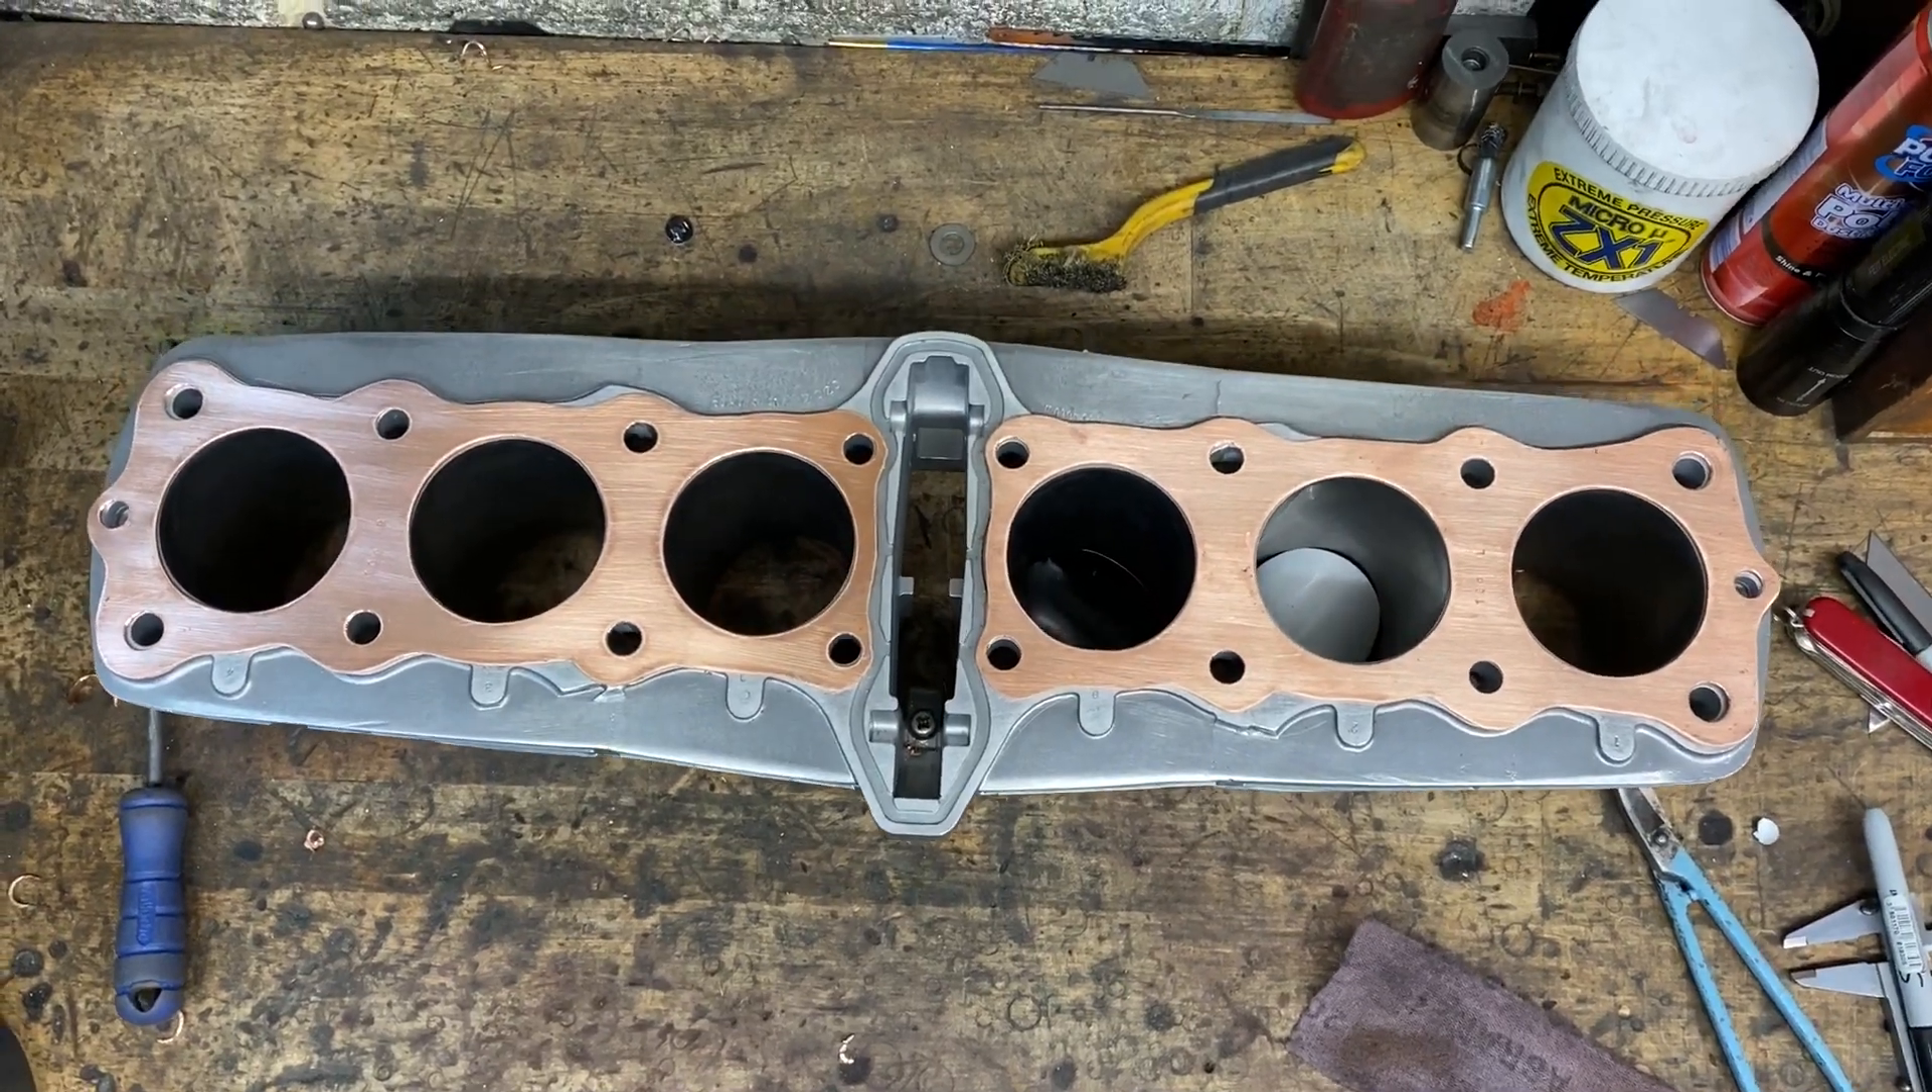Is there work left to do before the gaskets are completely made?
No.